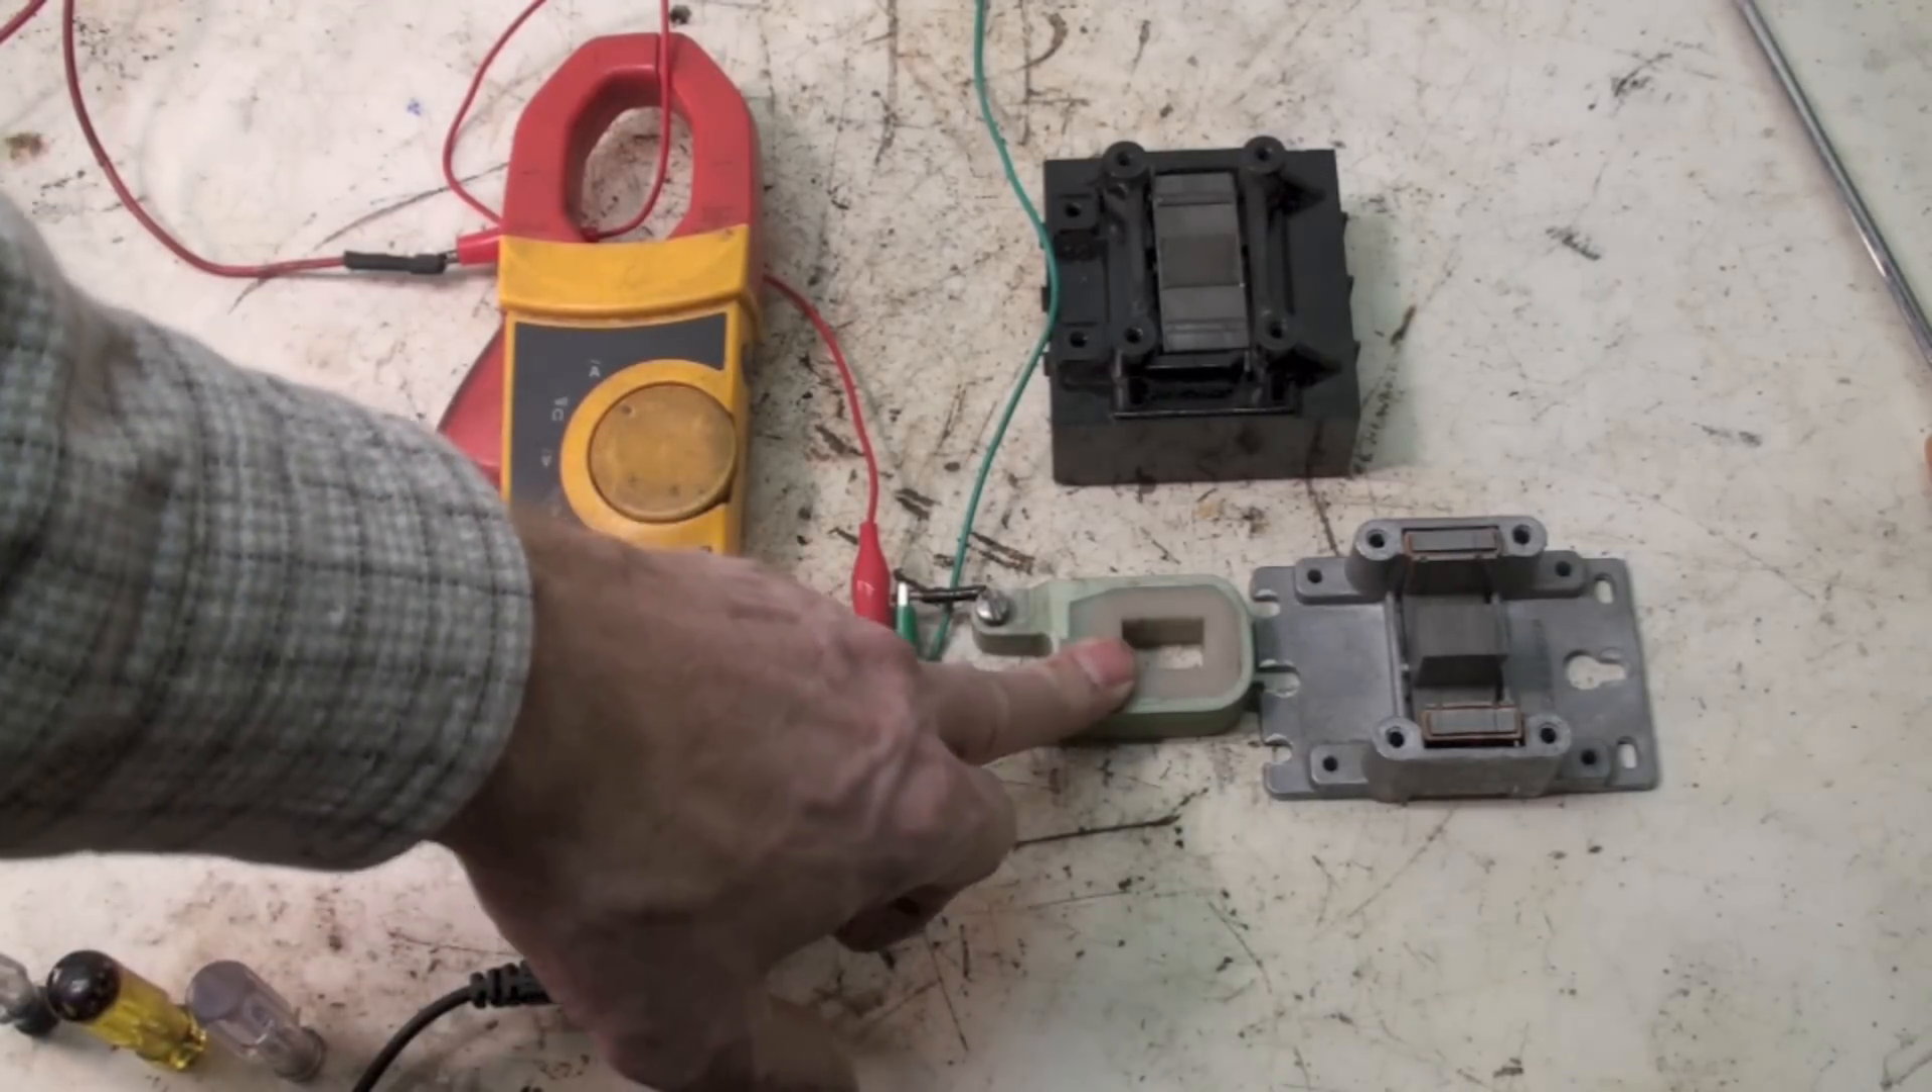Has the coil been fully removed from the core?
Yes.